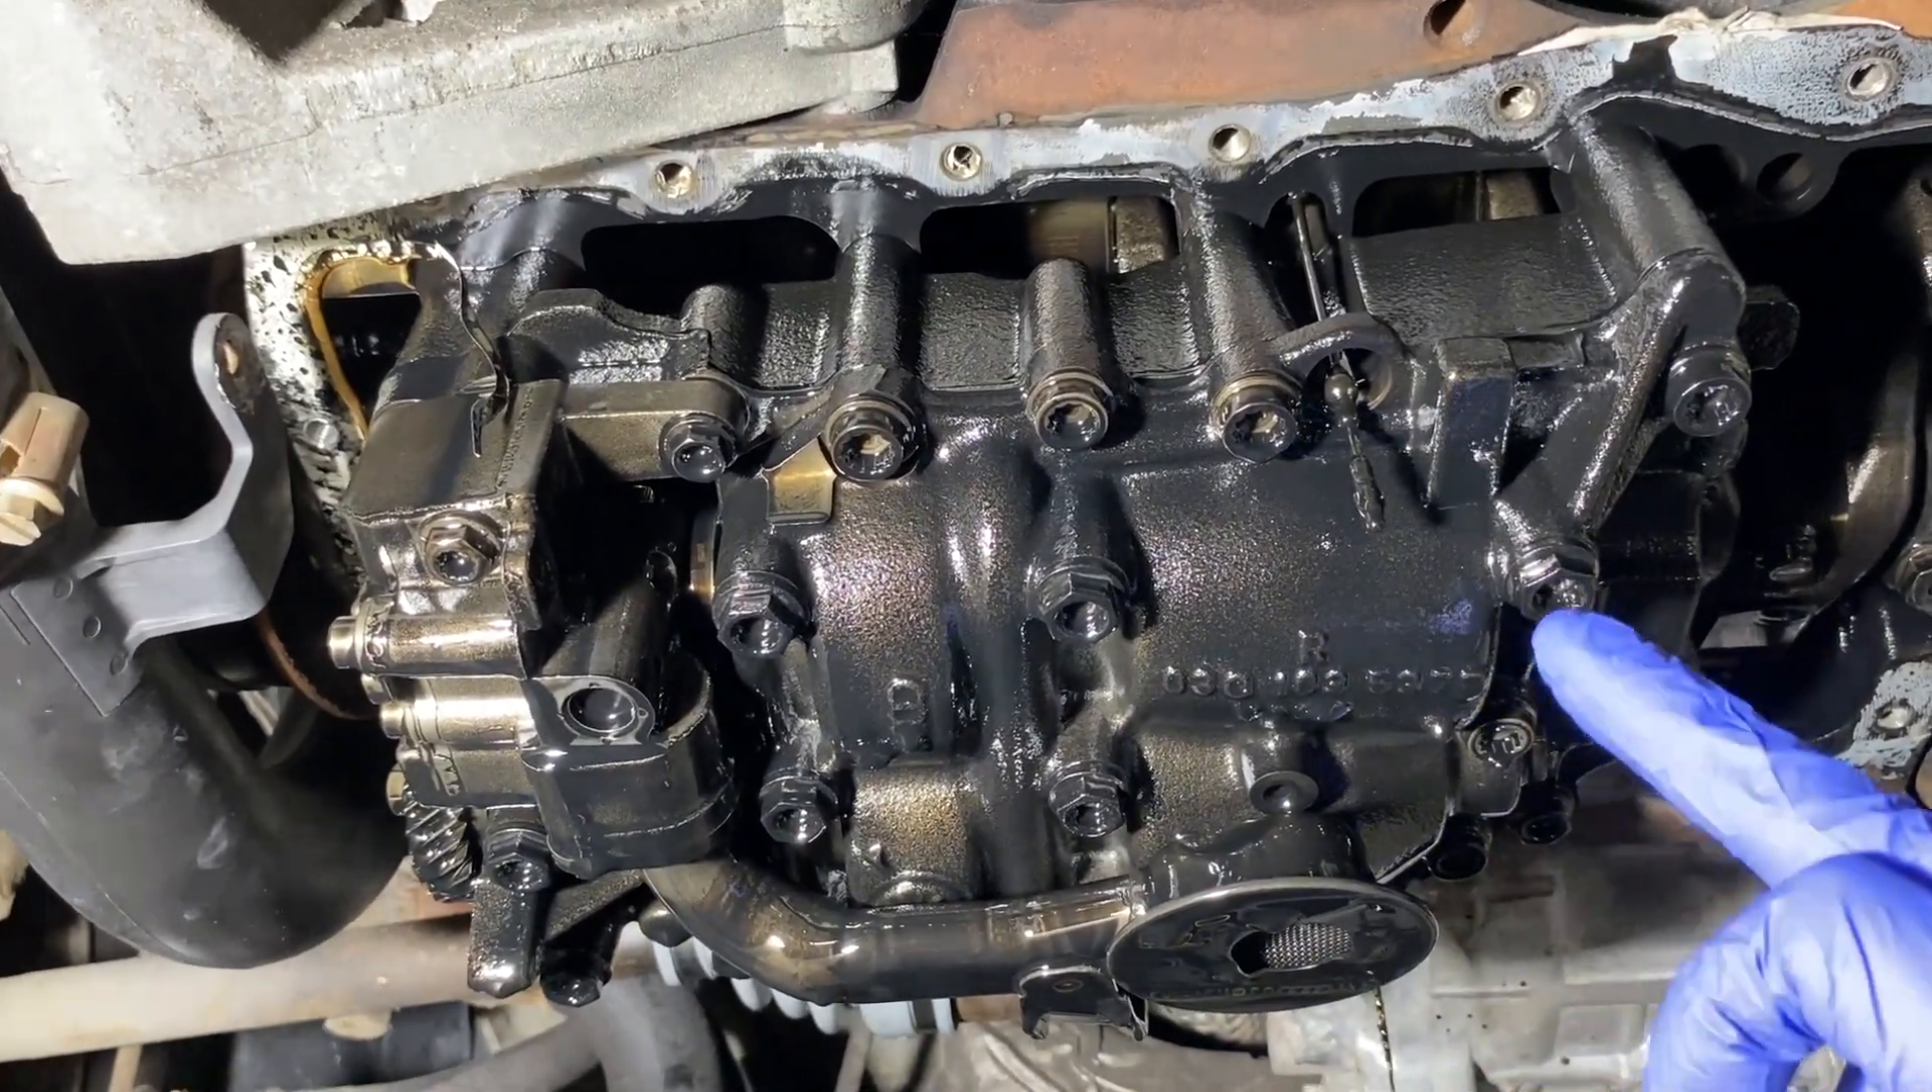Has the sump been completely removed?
Yes.